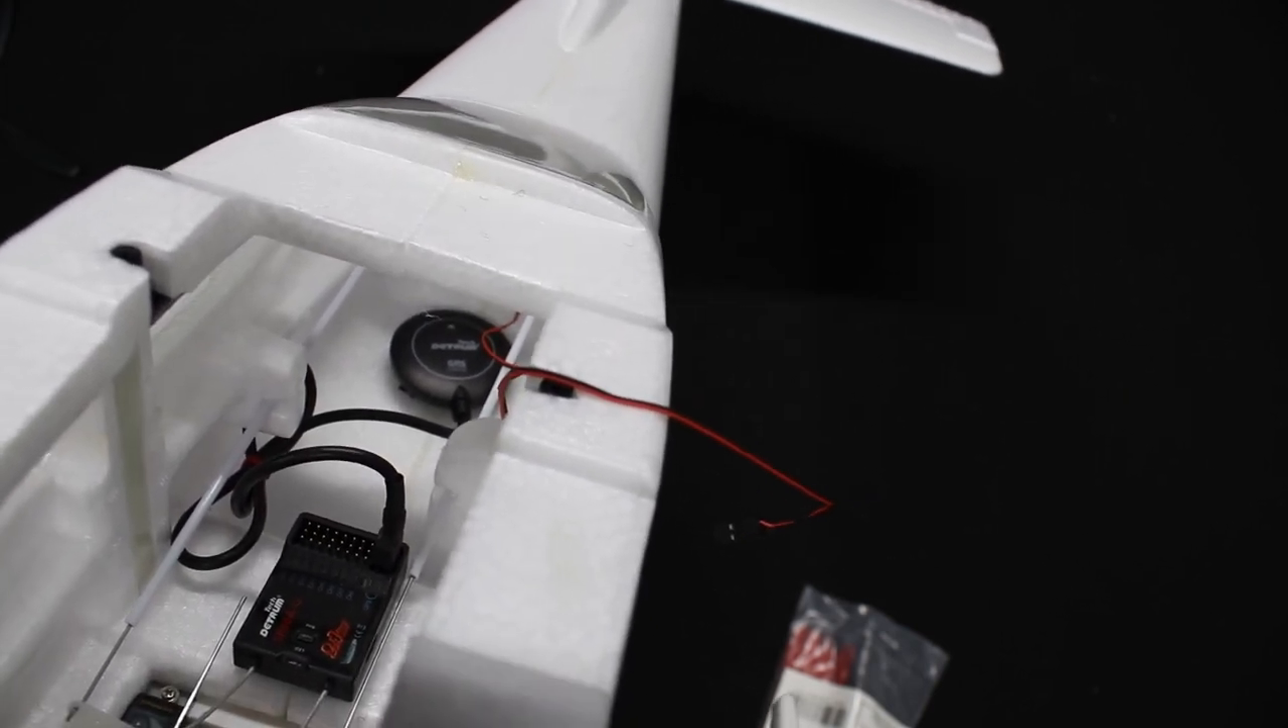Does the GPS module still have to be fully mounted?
No.